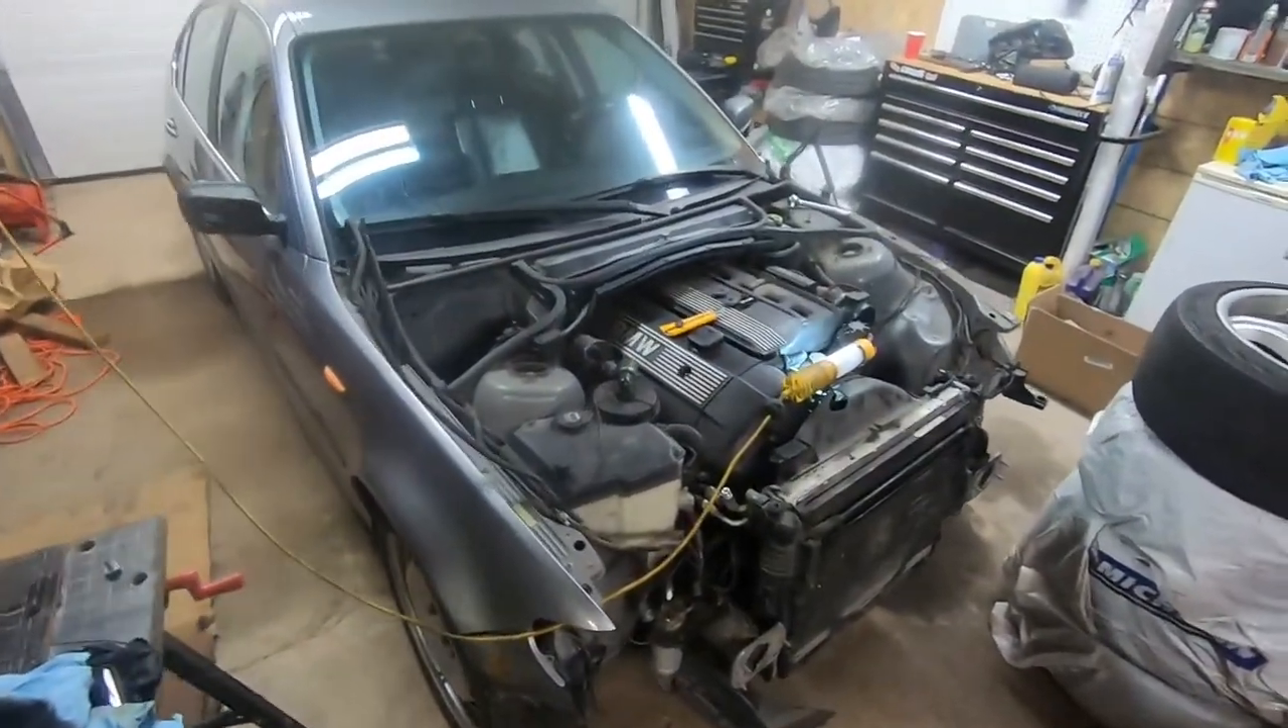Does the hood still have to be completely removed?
No.